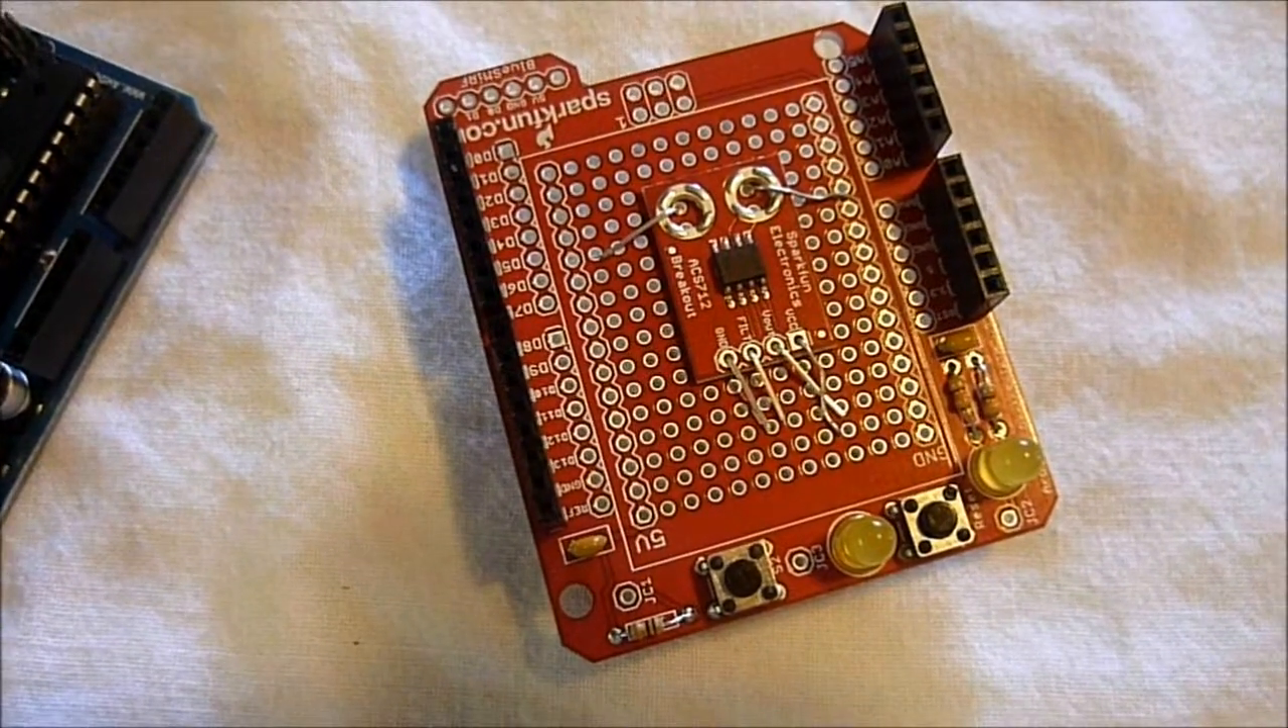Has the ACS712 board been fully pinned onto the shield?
Yes.